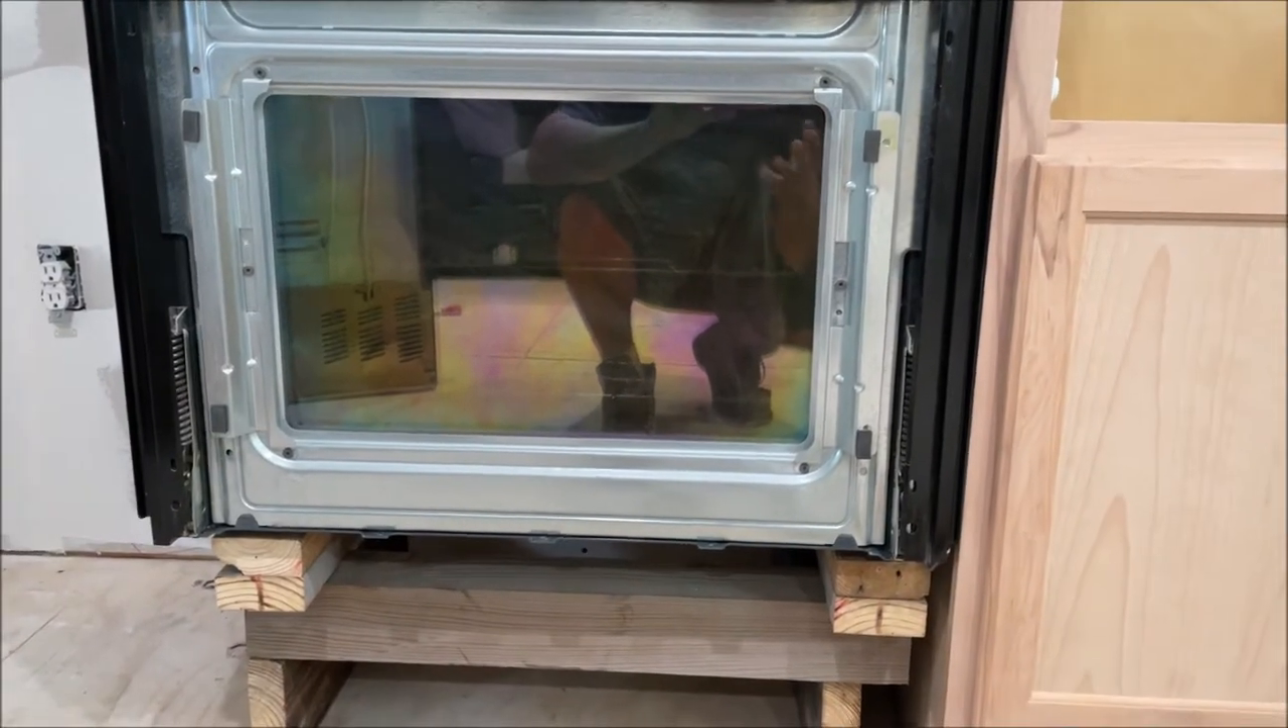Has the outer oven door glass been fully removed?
Yes.